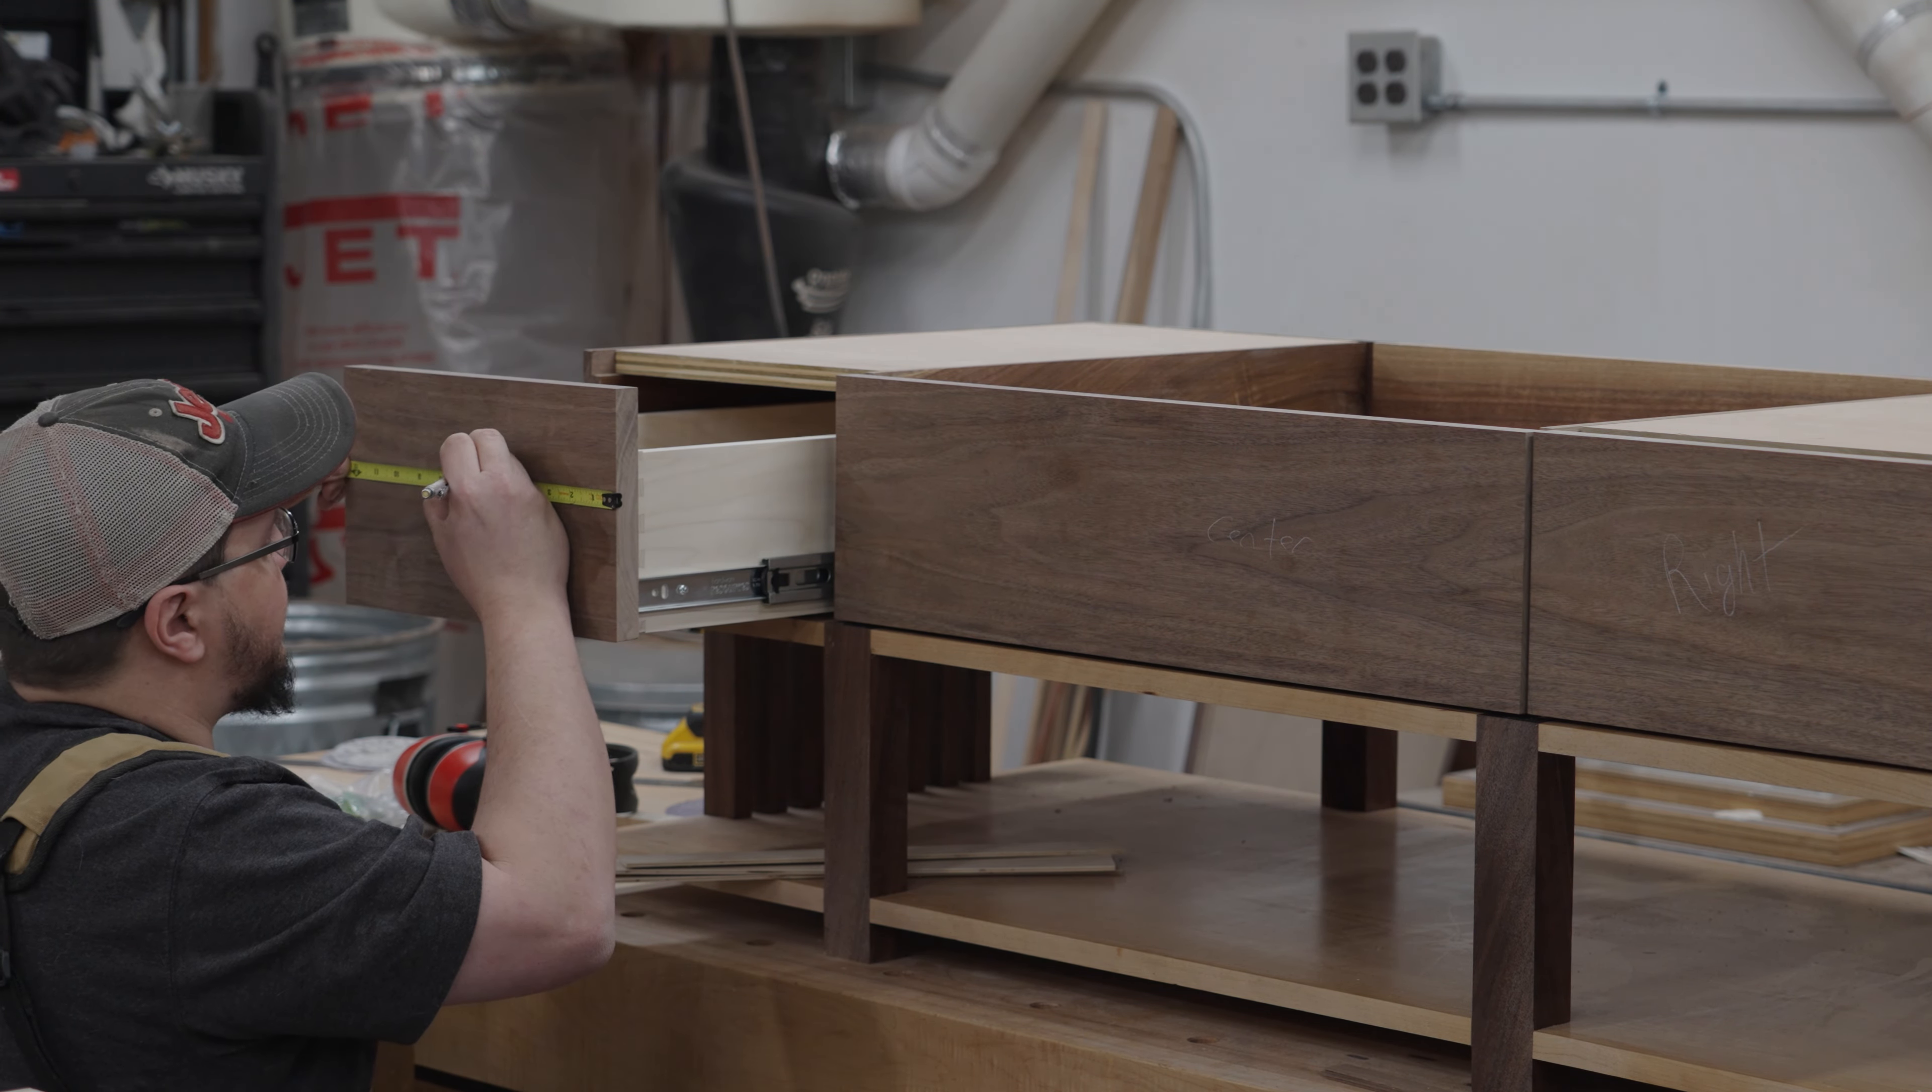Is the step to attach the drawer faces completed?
Yes.